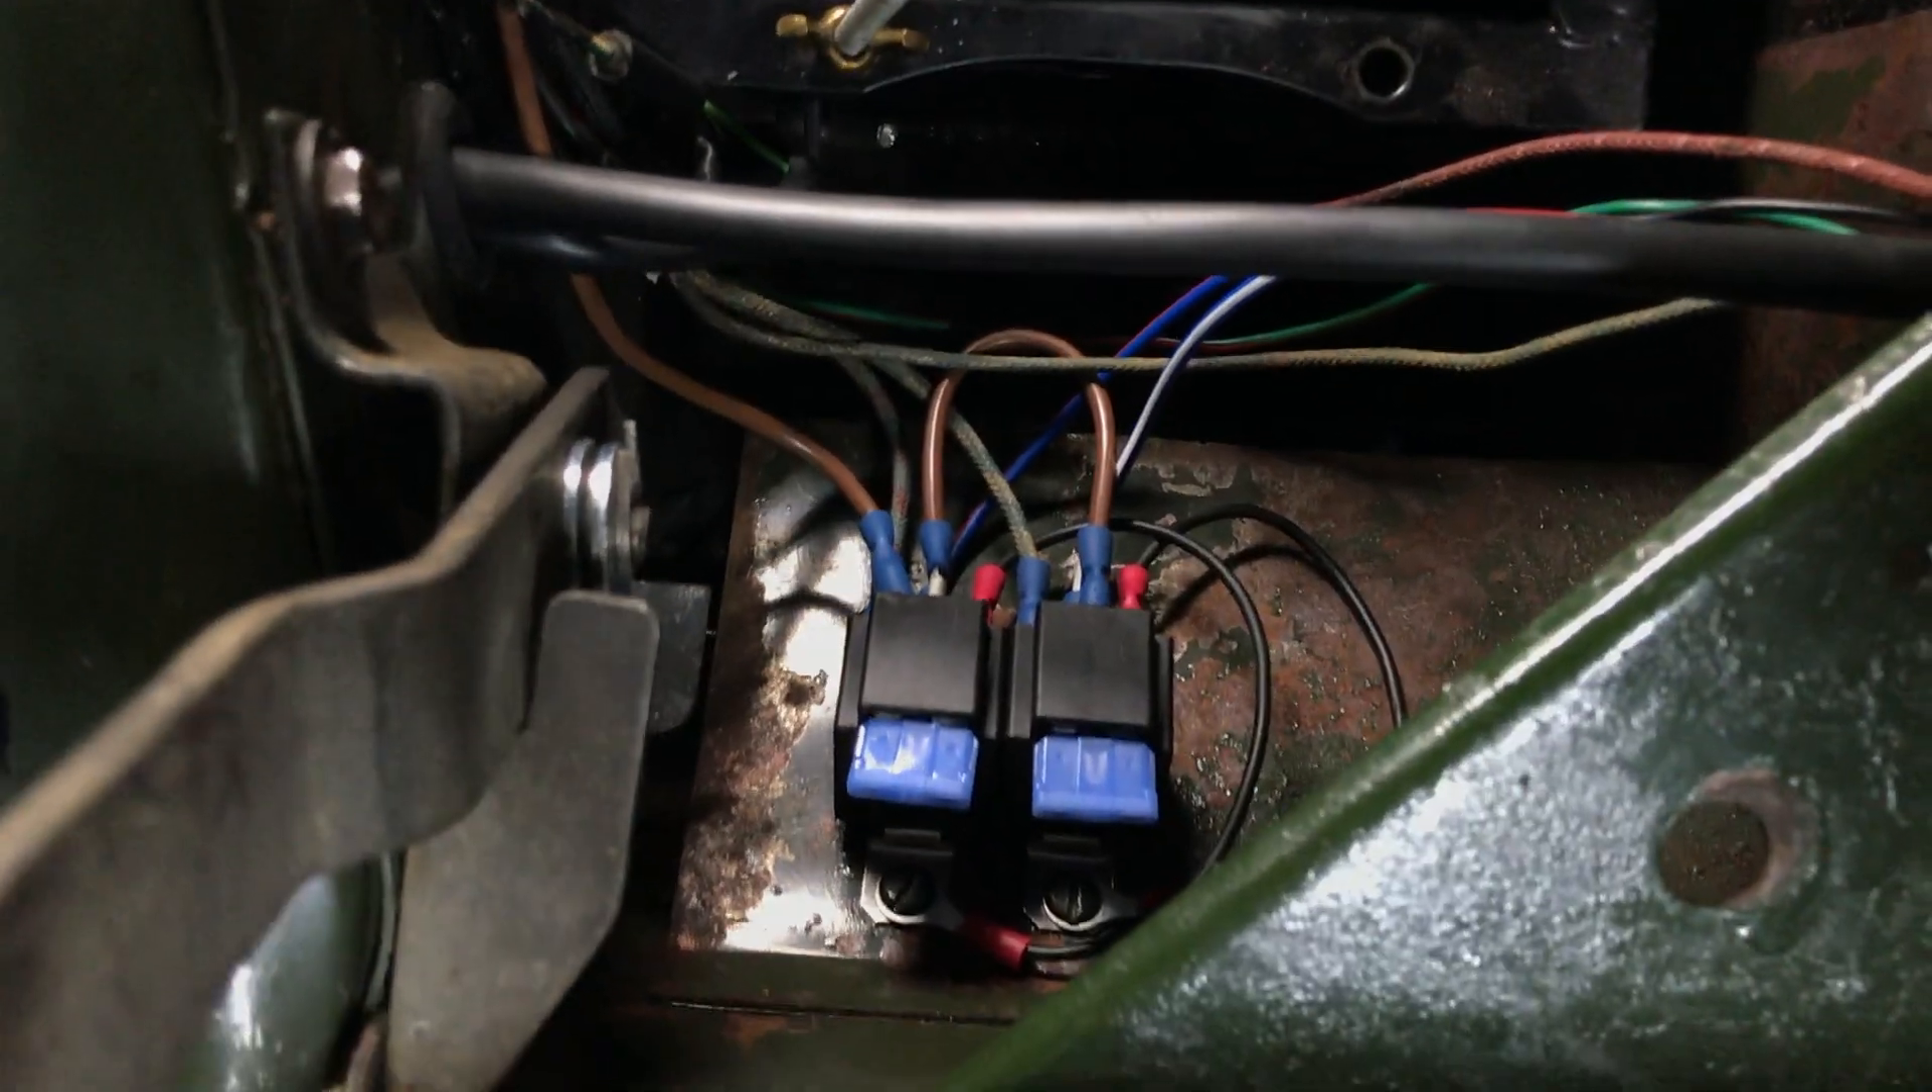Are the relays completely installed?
Yes.